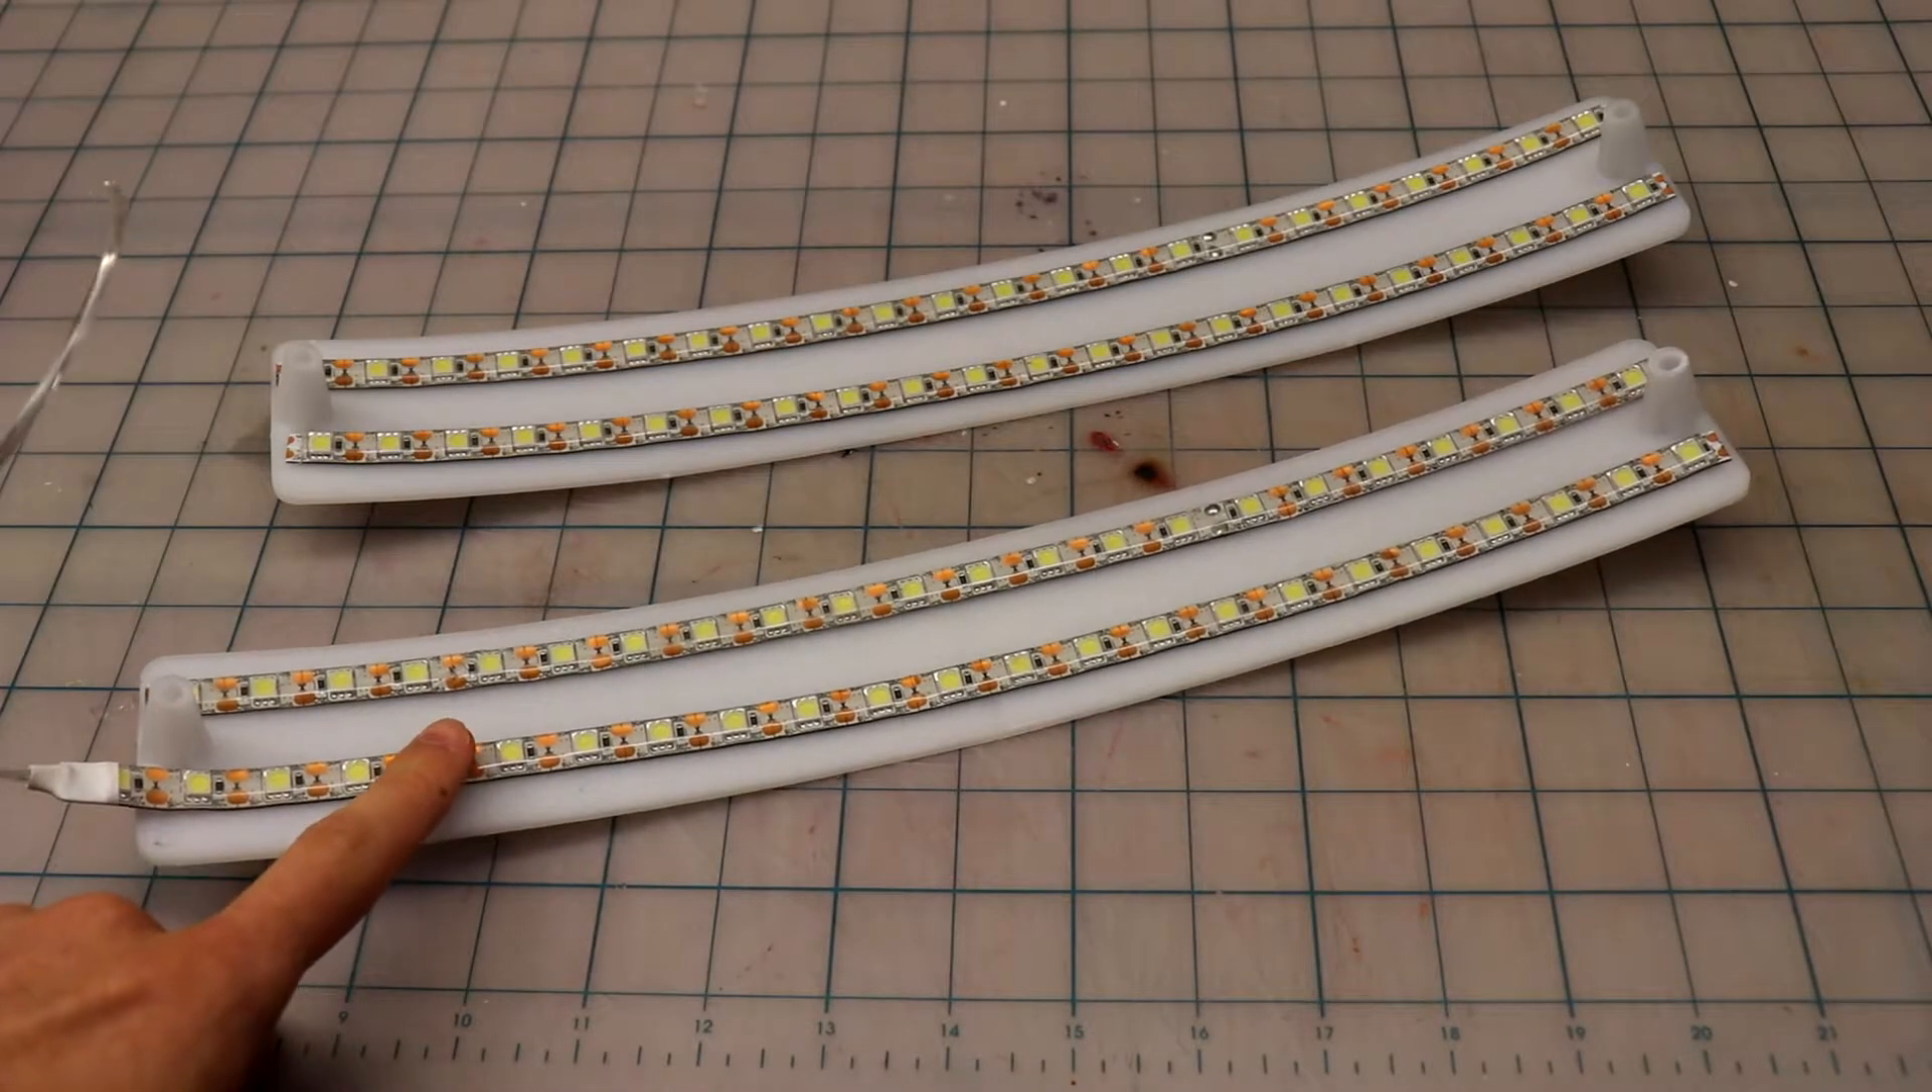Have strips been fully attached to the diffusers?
Yes.